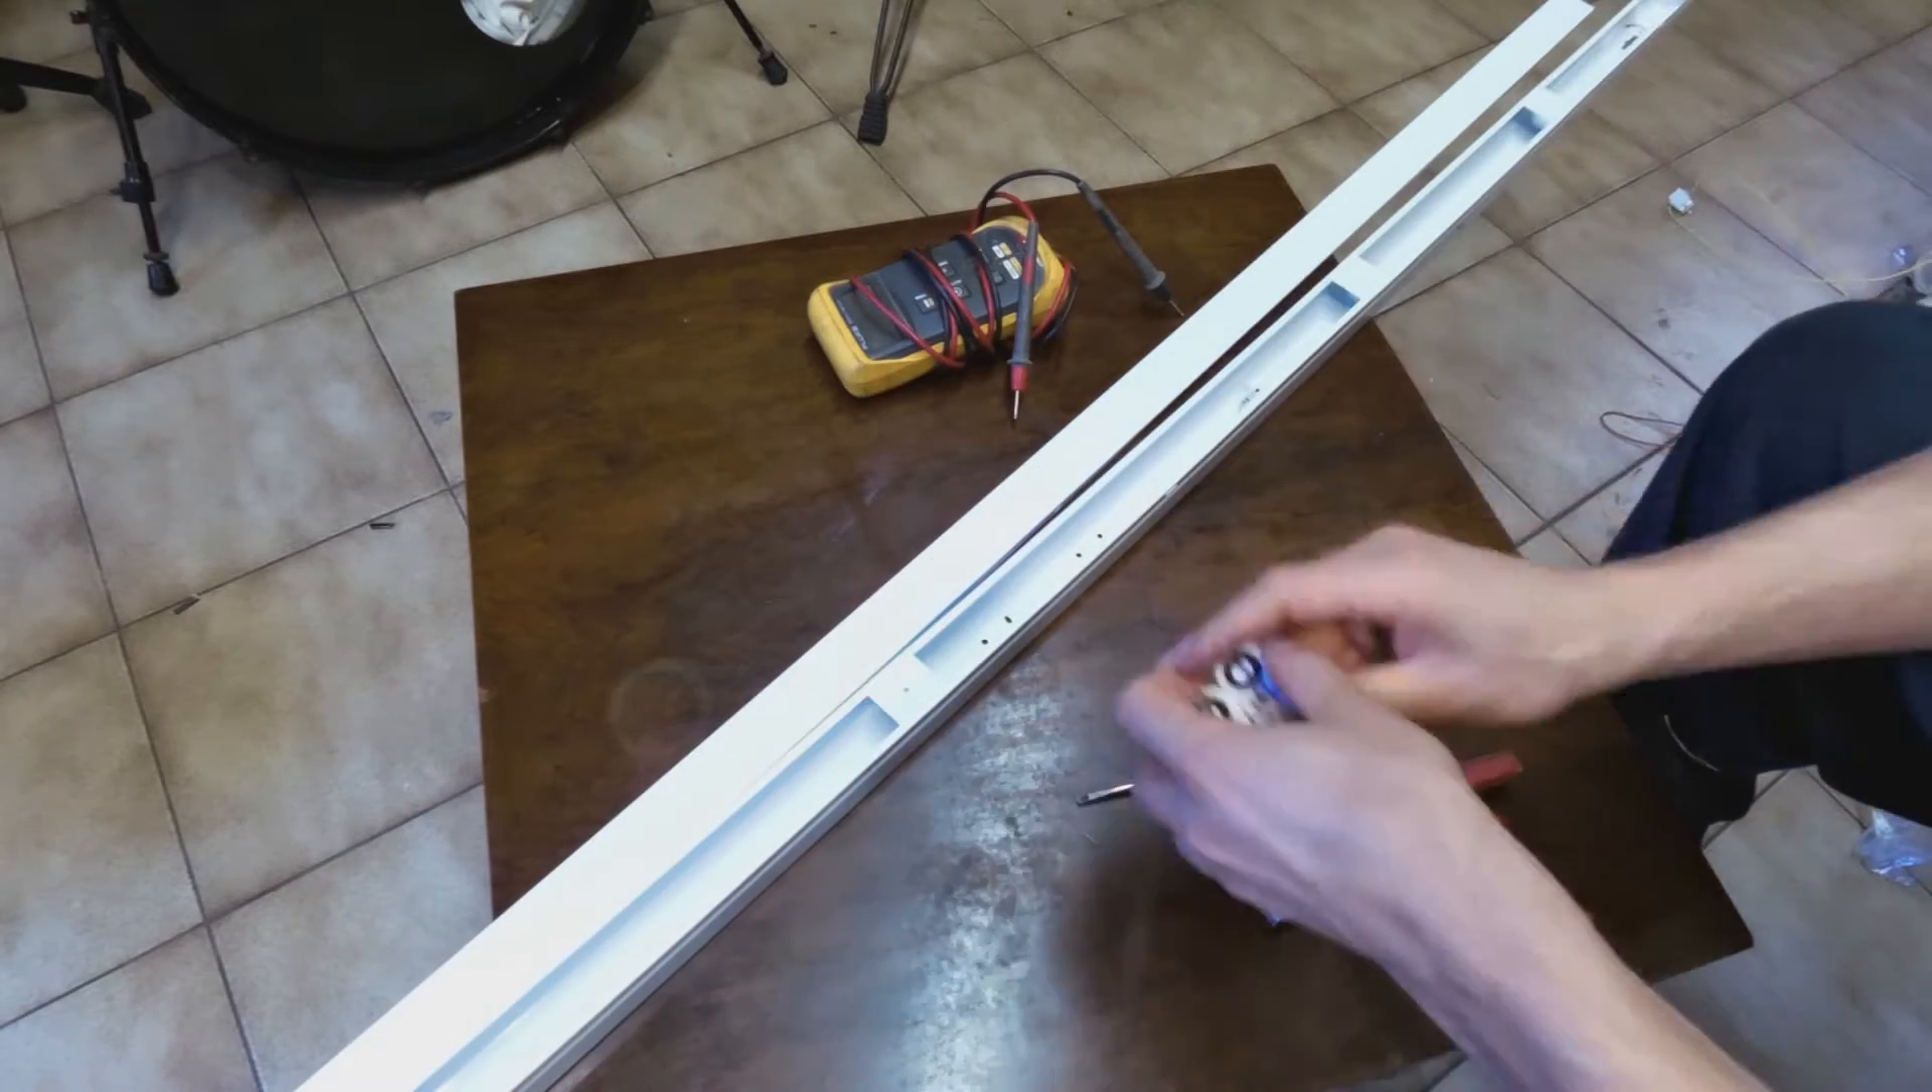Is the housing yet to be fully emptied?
No.